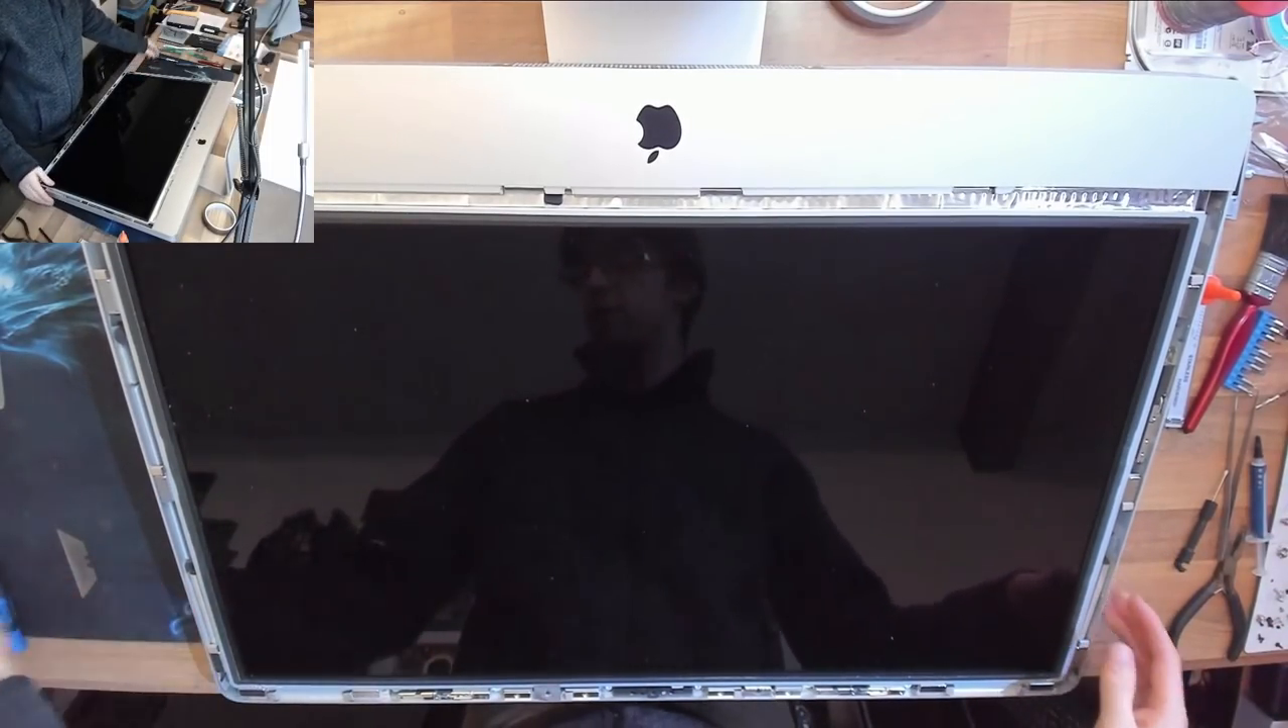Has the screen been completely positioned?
Yes.